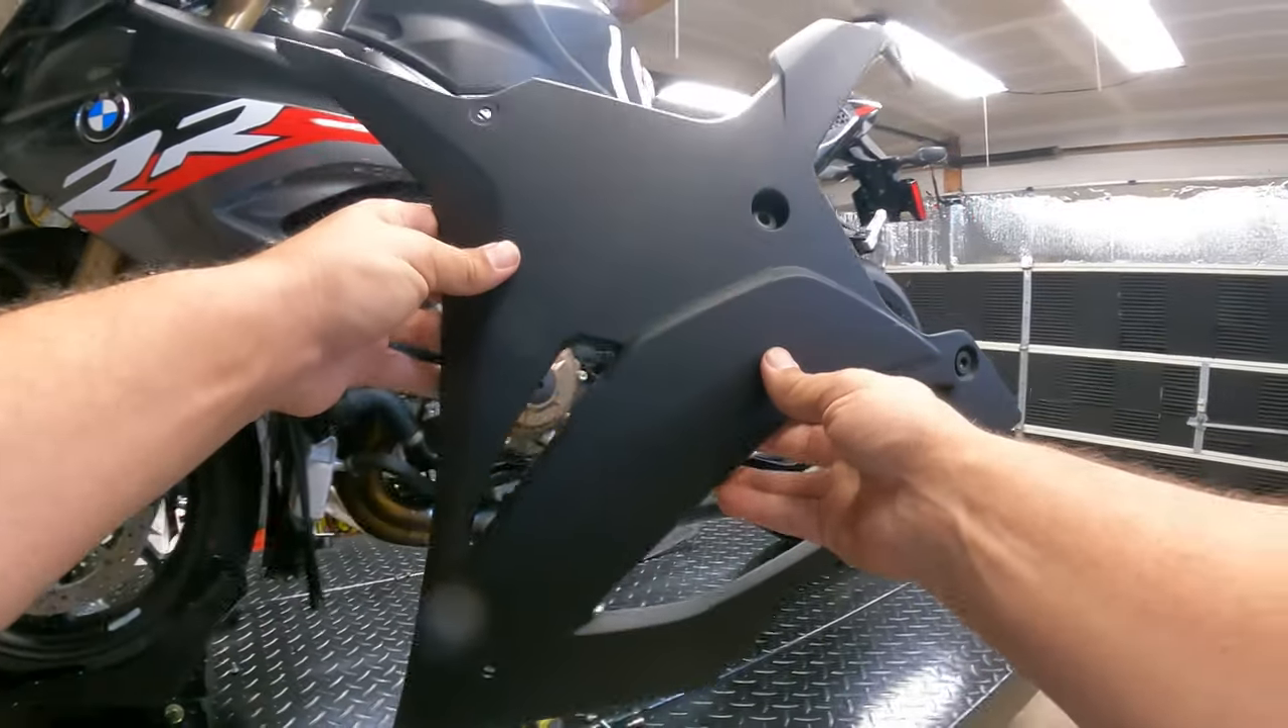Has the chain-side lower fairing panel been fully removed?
Yes.